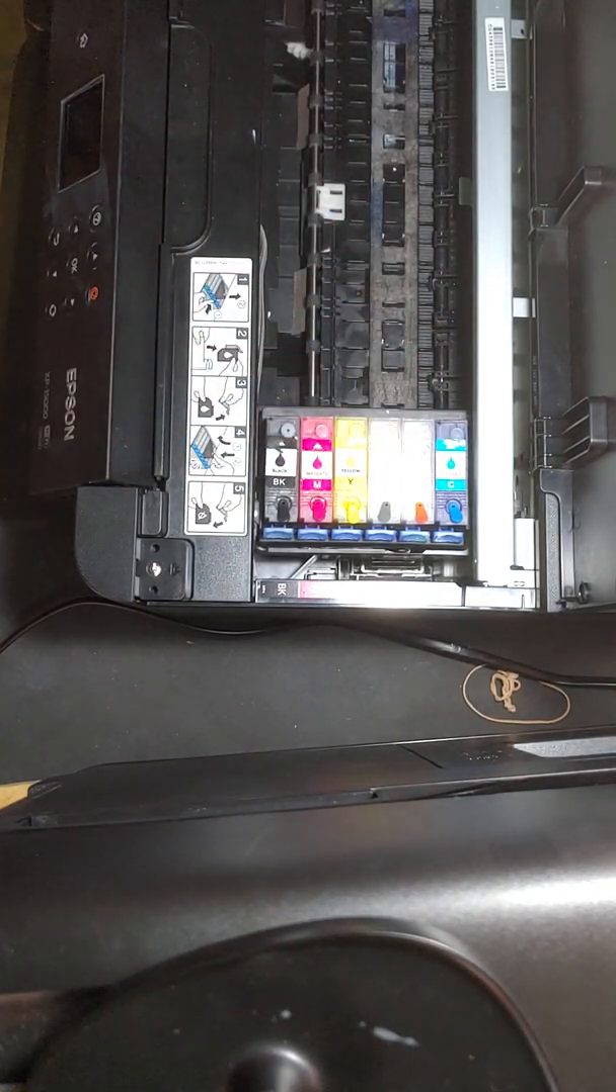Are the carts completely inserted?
Yes.